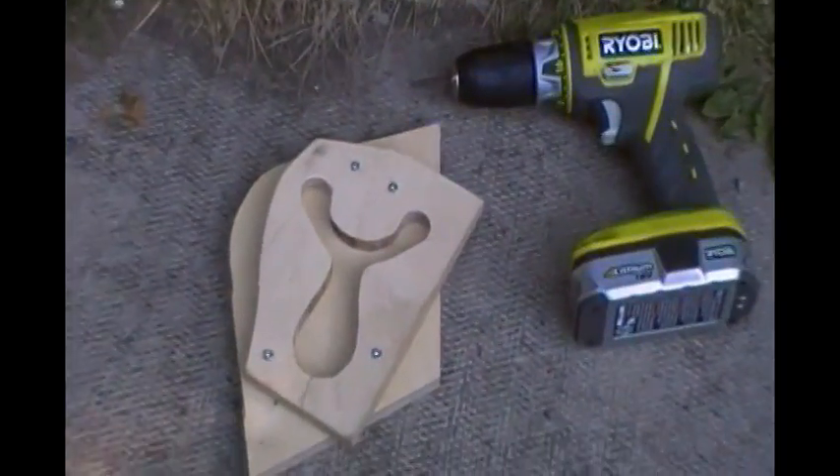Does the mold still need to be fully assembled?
No.